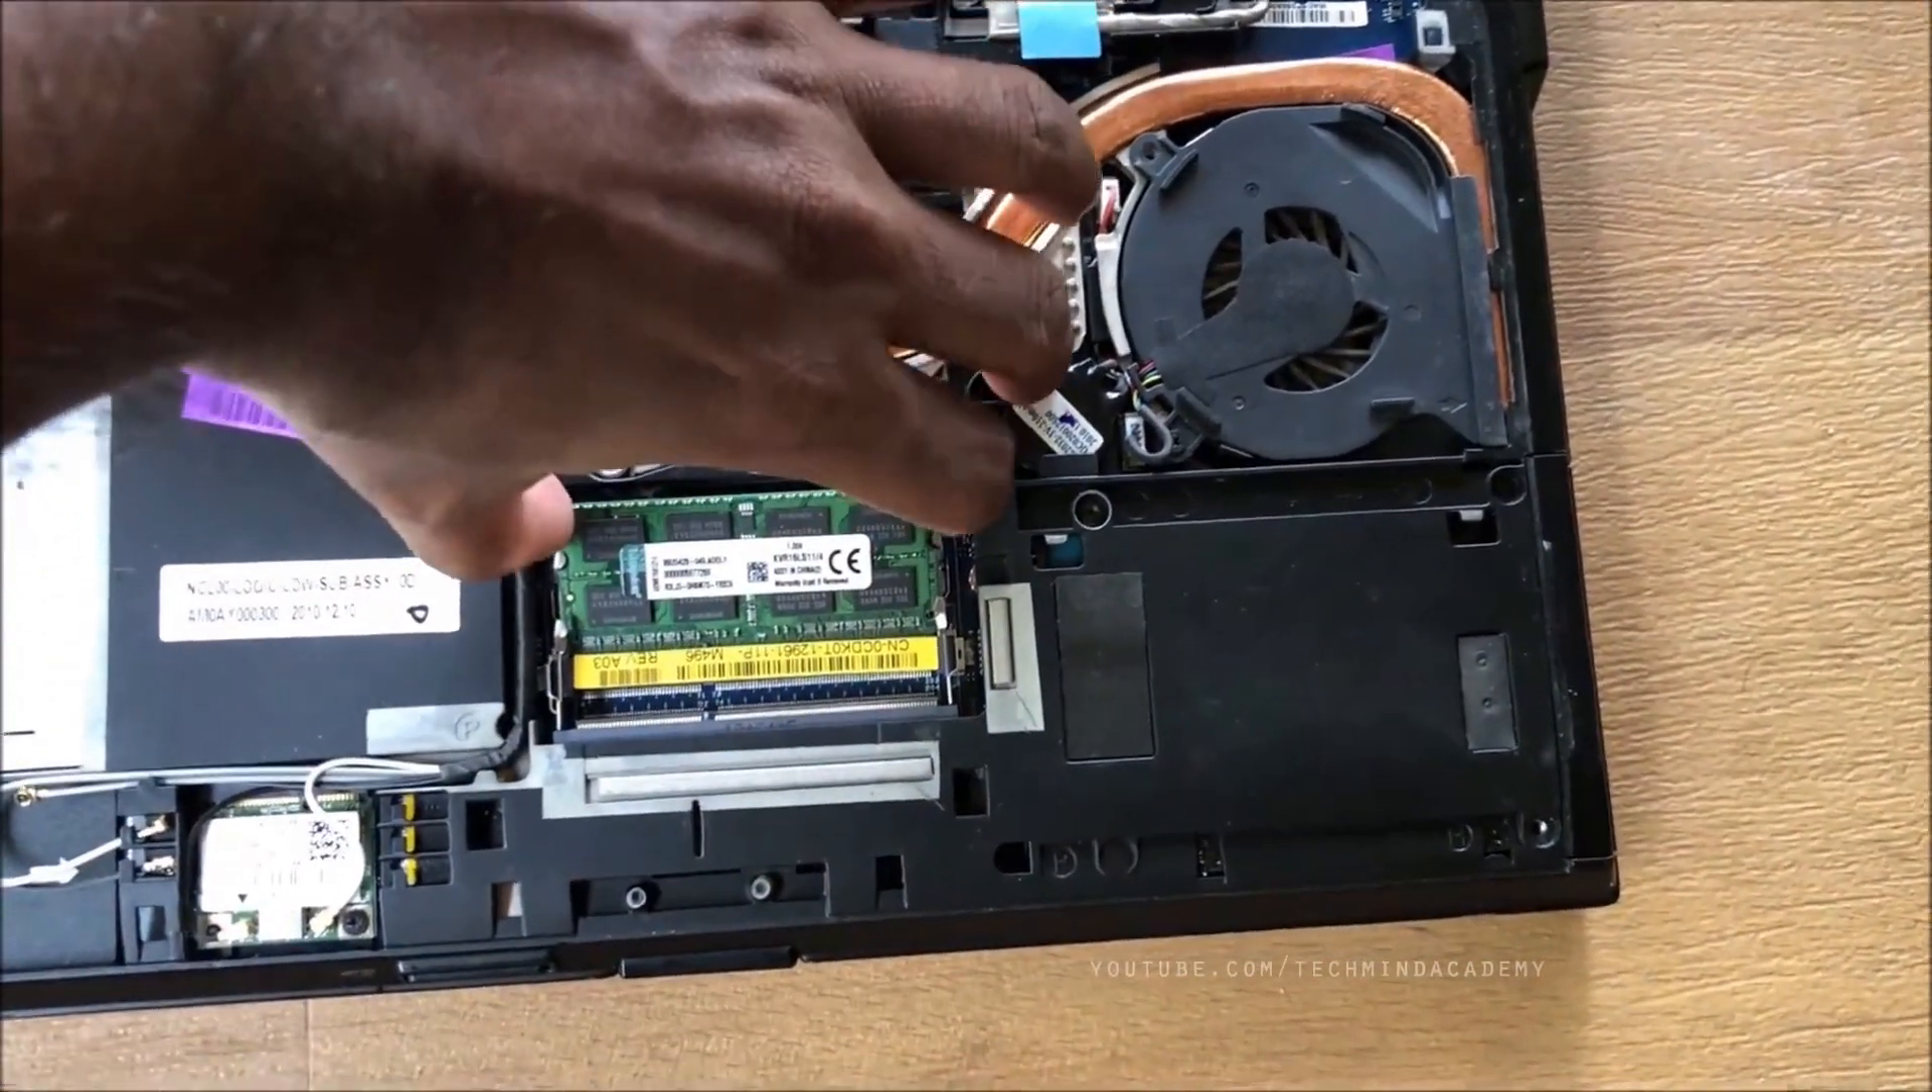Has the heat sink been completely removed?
No.